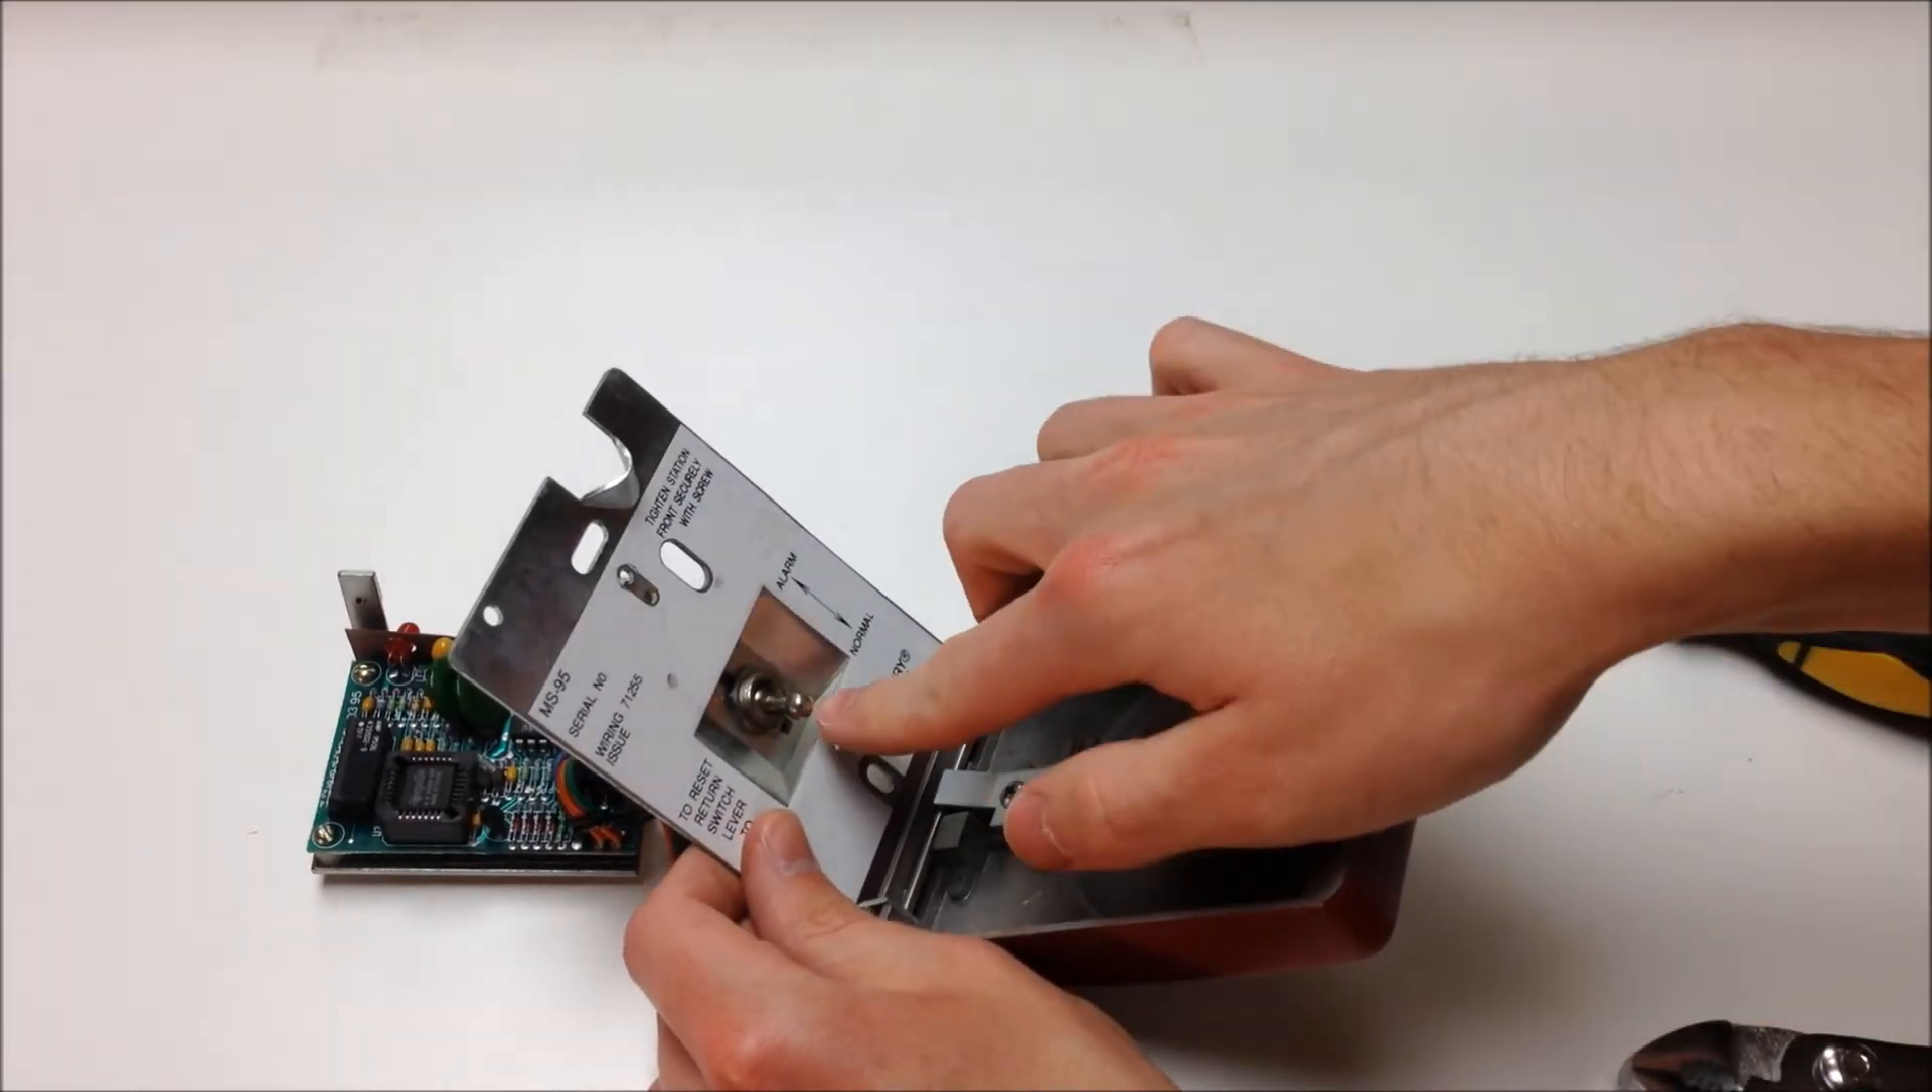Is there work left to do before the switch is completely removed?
Yes.